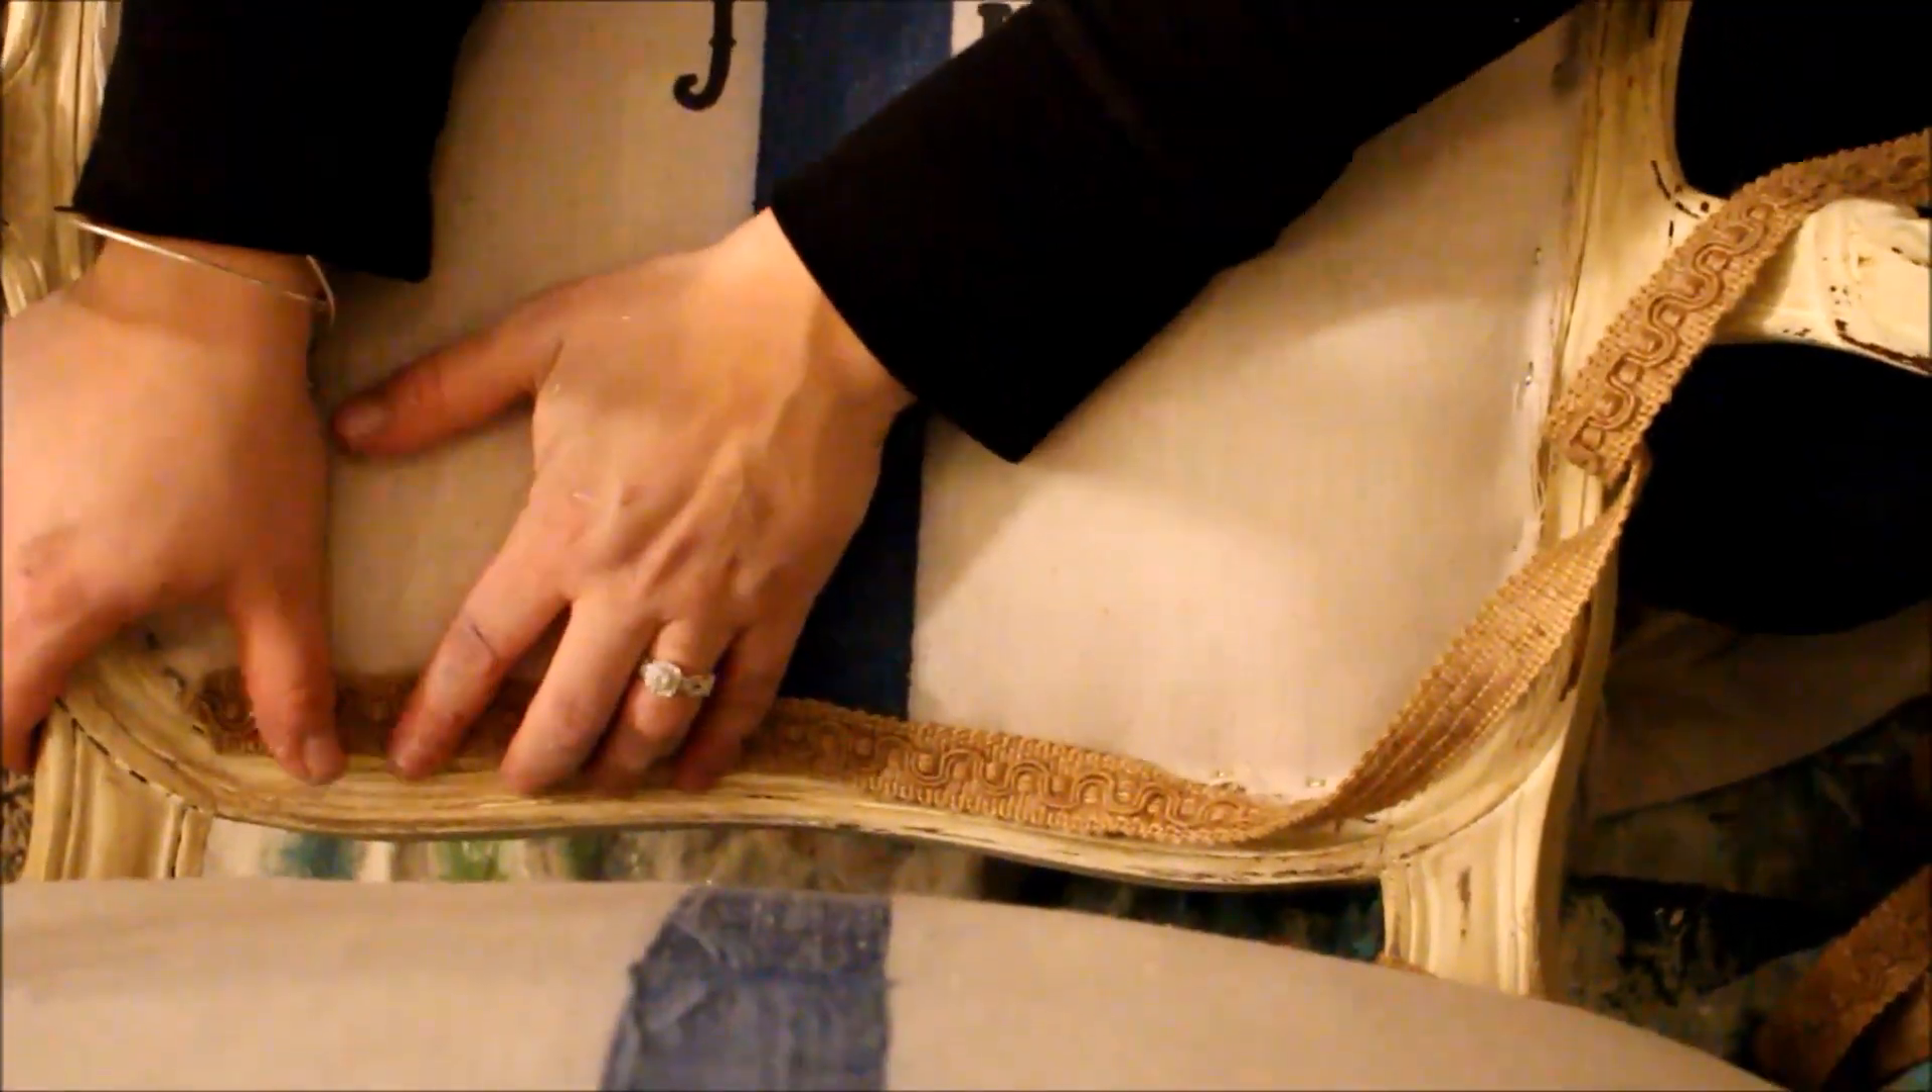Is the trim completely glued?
No.